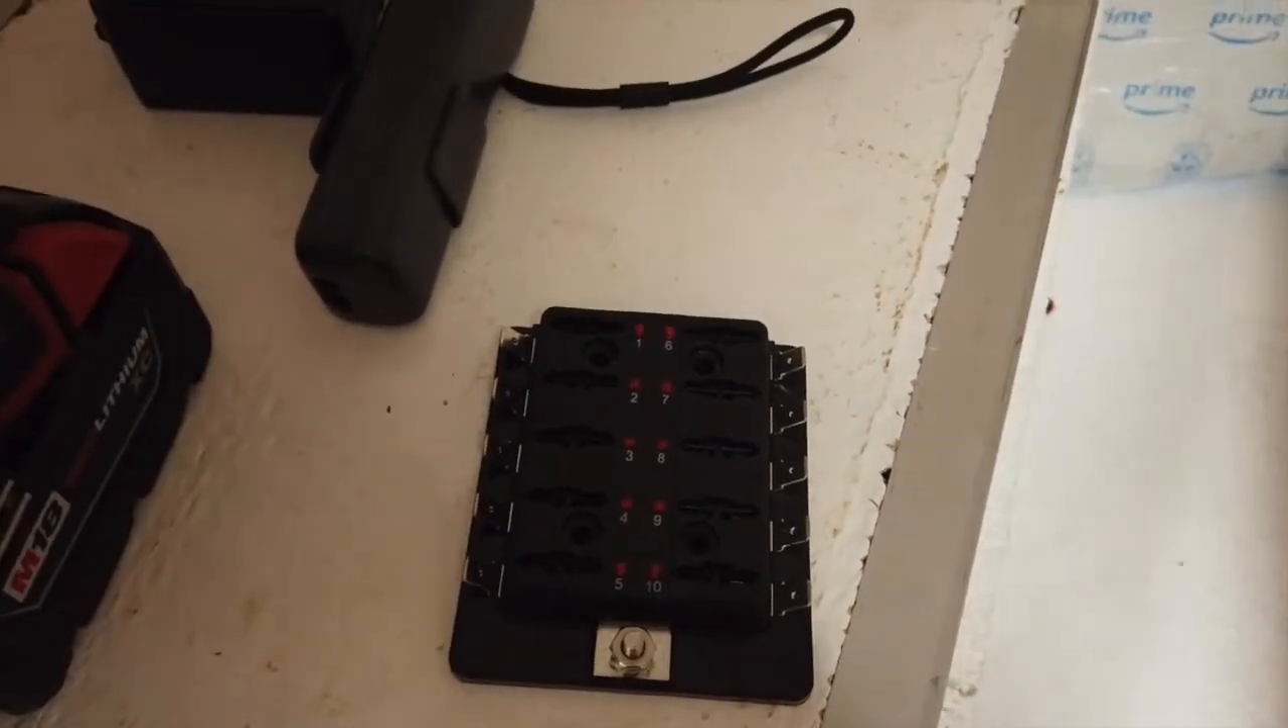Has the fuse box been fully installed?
No.